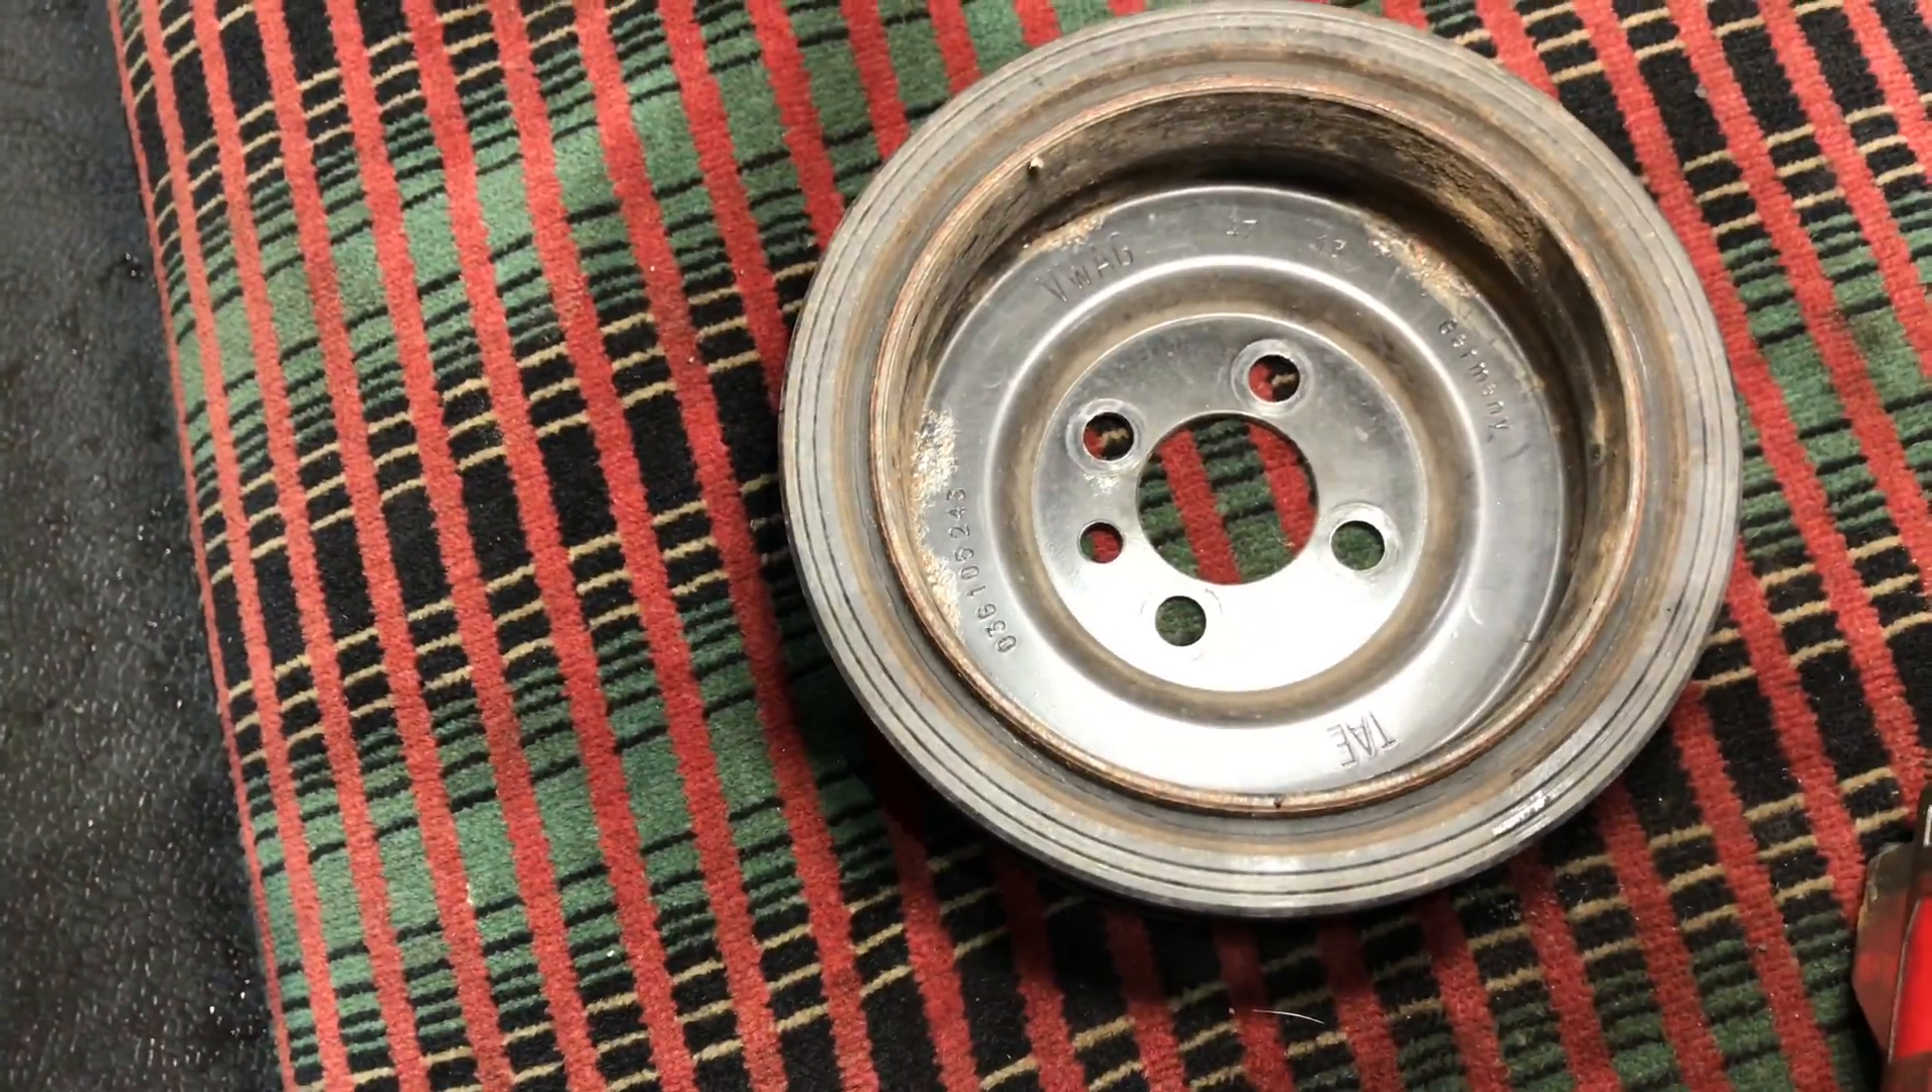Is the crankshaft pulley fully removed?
Yes.